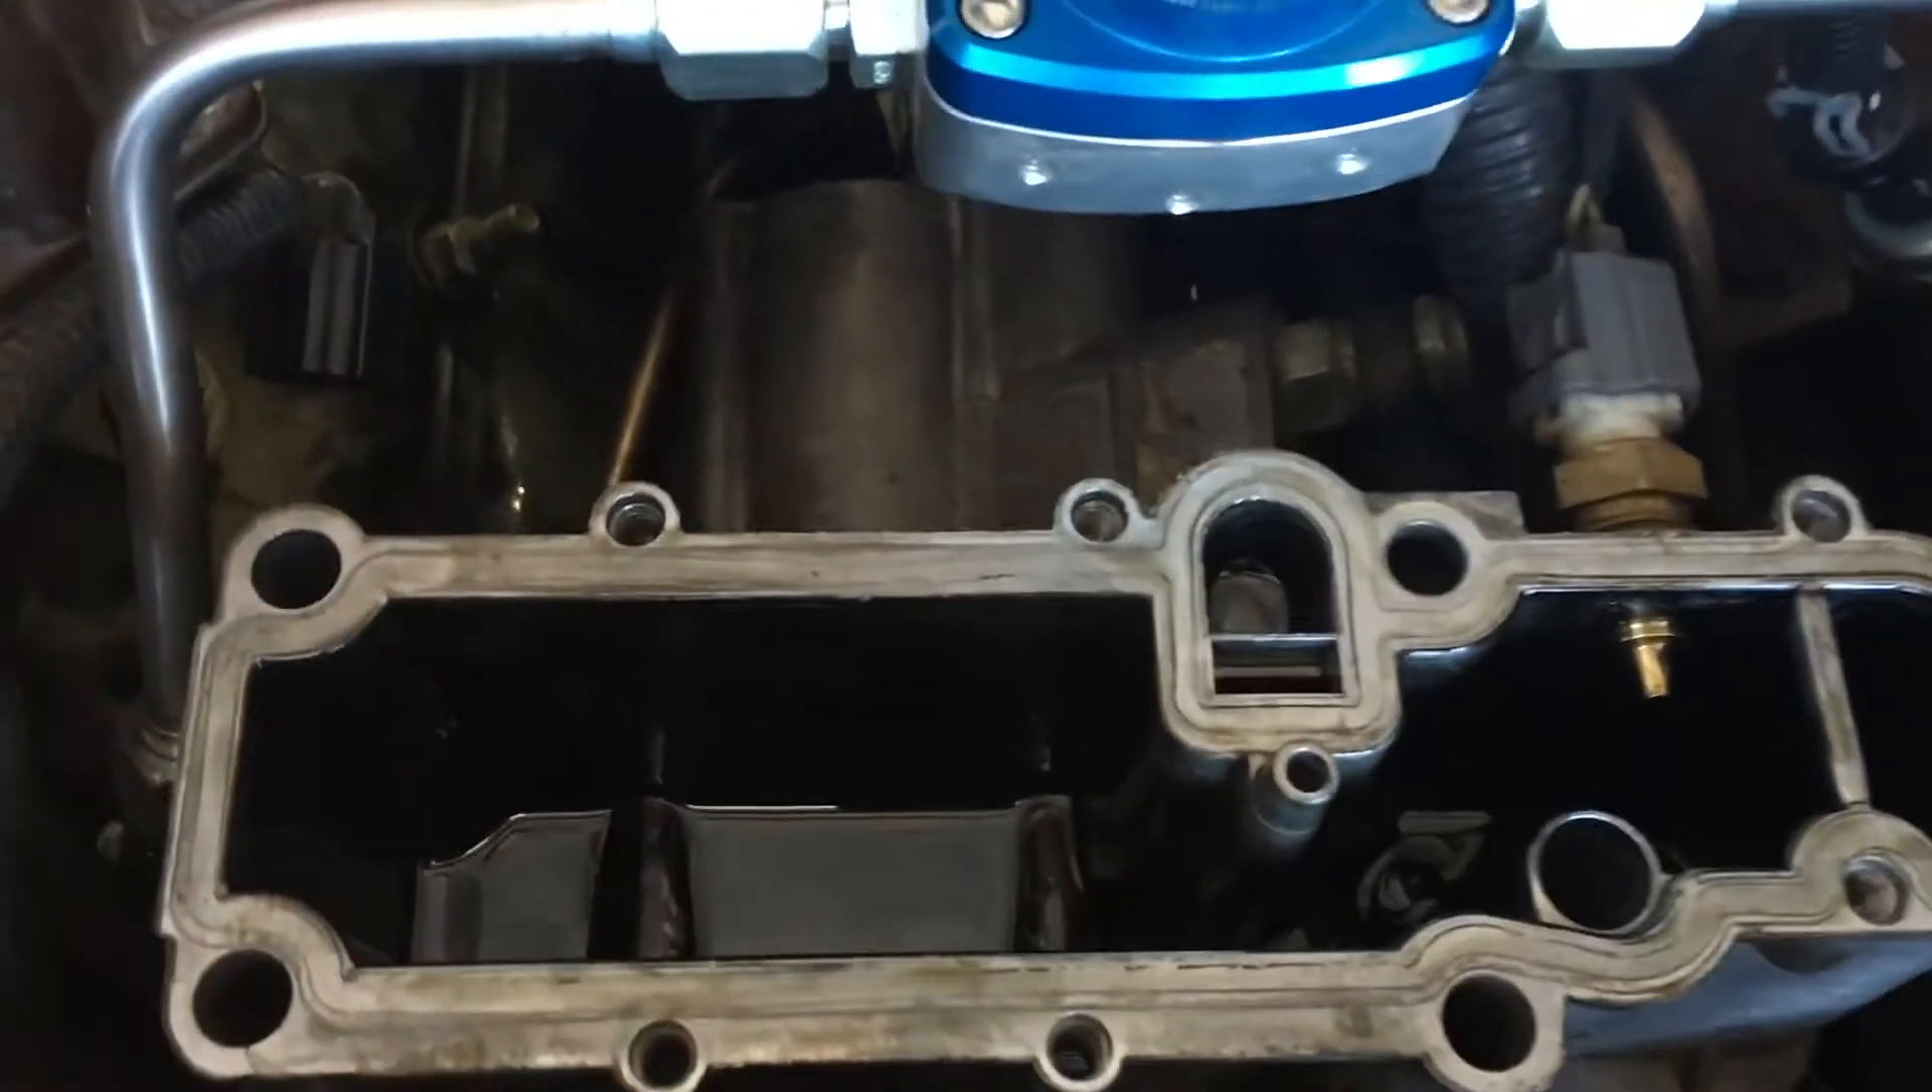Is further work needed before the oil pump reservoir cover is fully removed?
No.